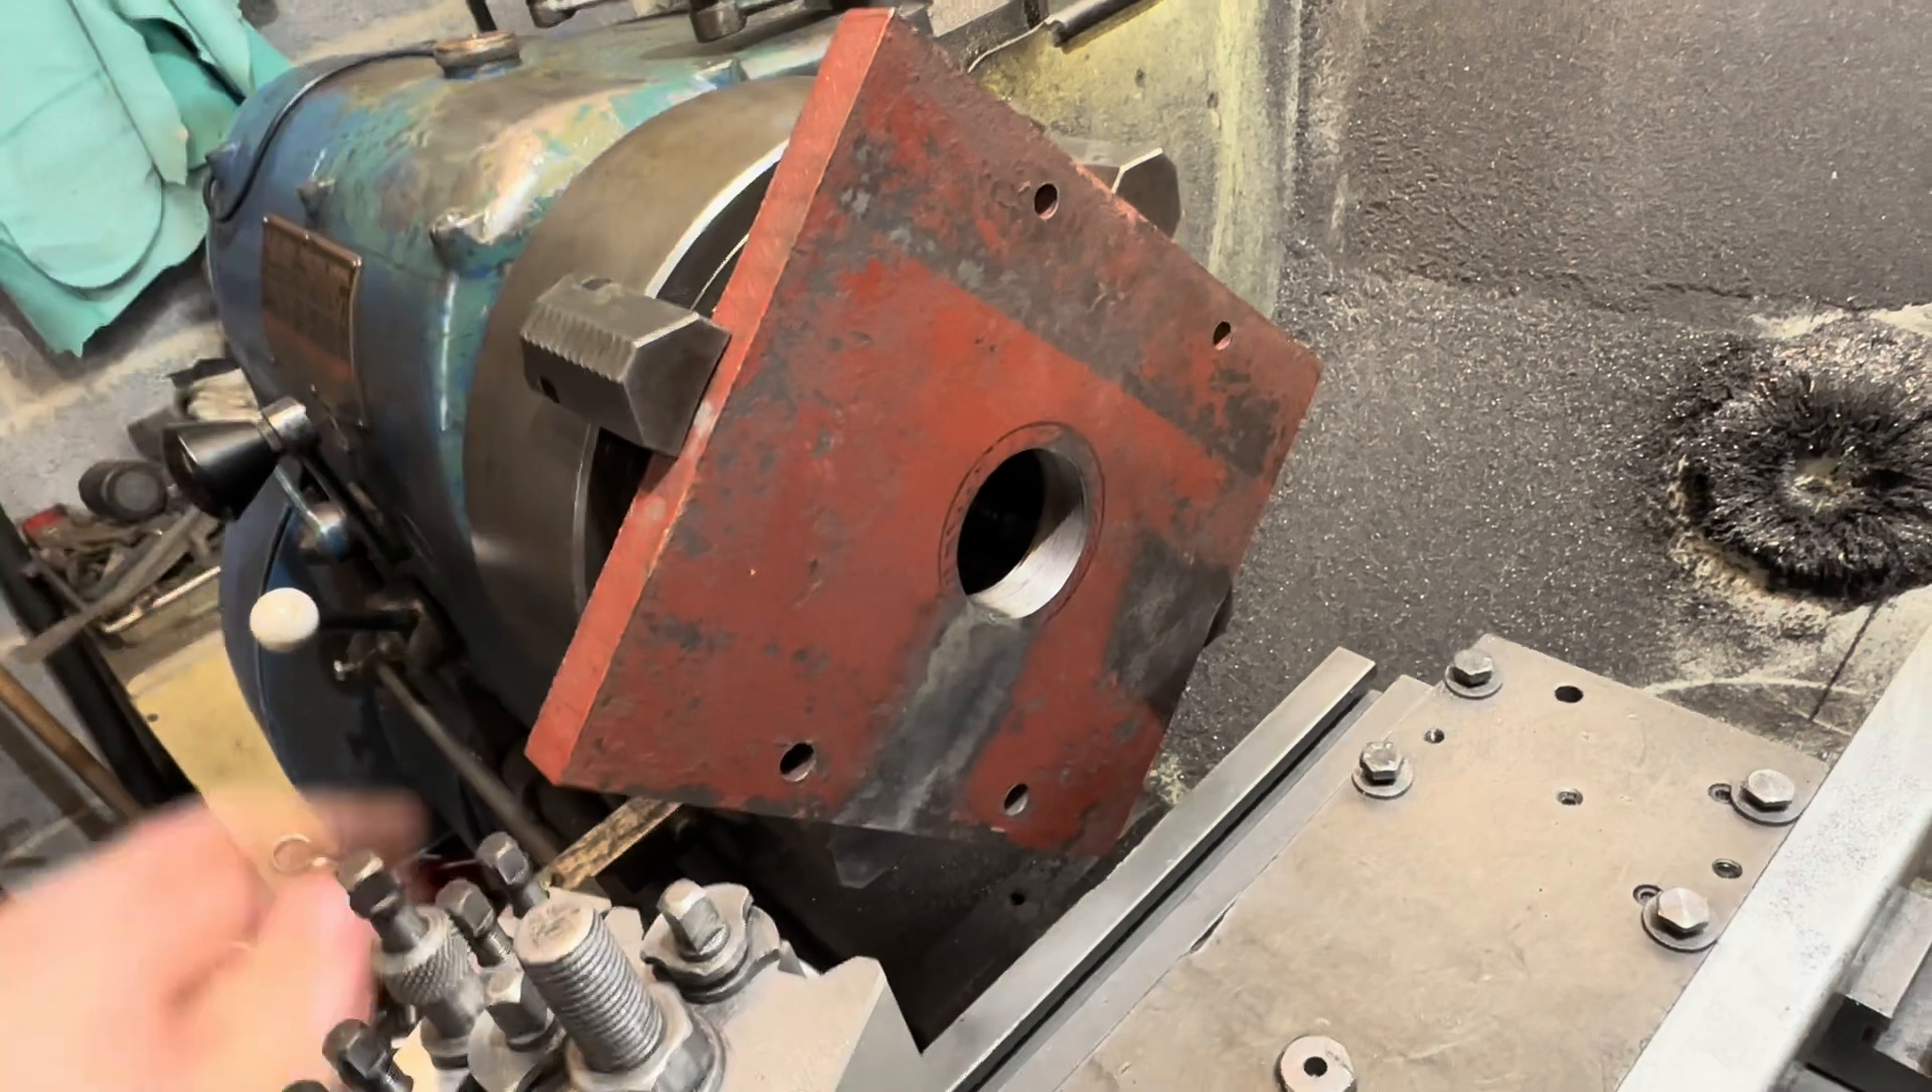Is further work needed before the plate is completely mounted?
No.